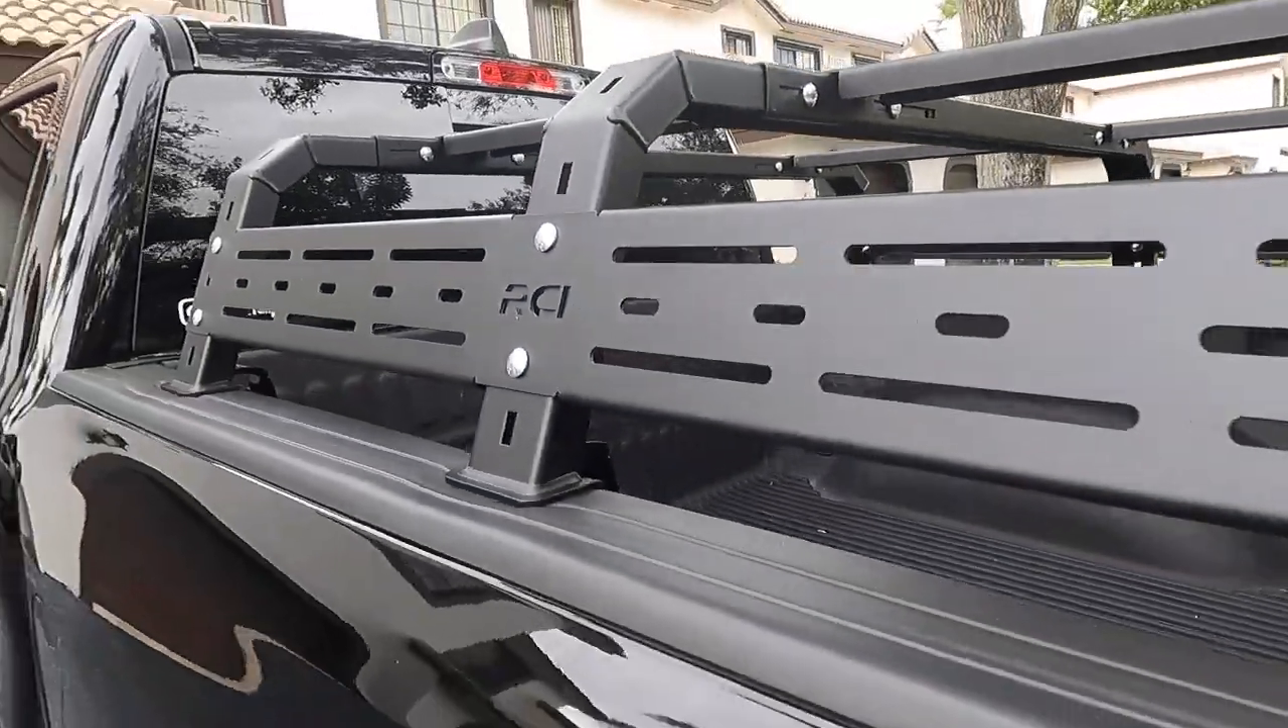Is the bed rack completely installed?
Yes.